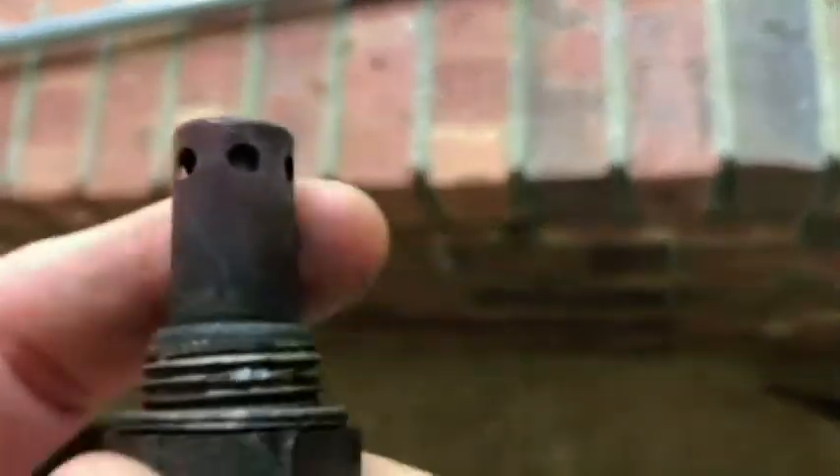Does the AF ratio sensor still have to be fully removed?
No.